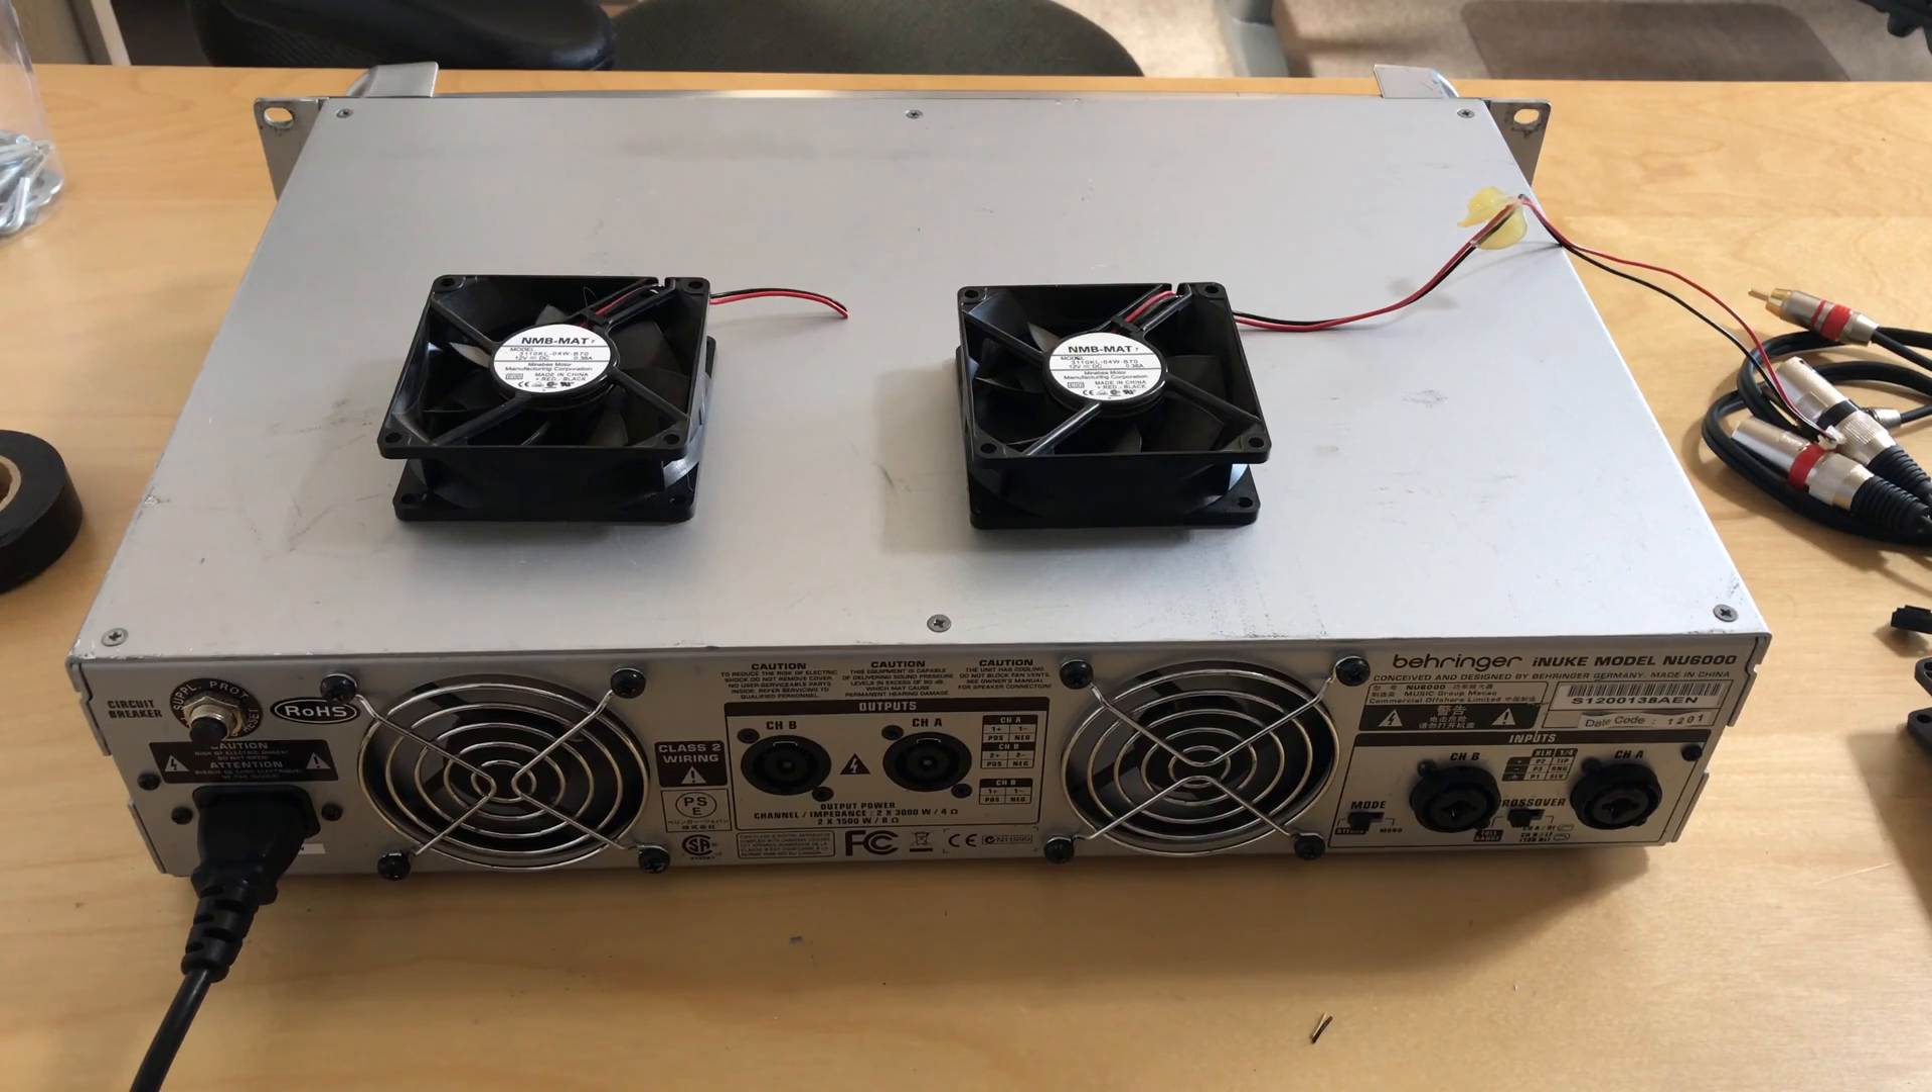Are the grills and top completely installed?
Yes.